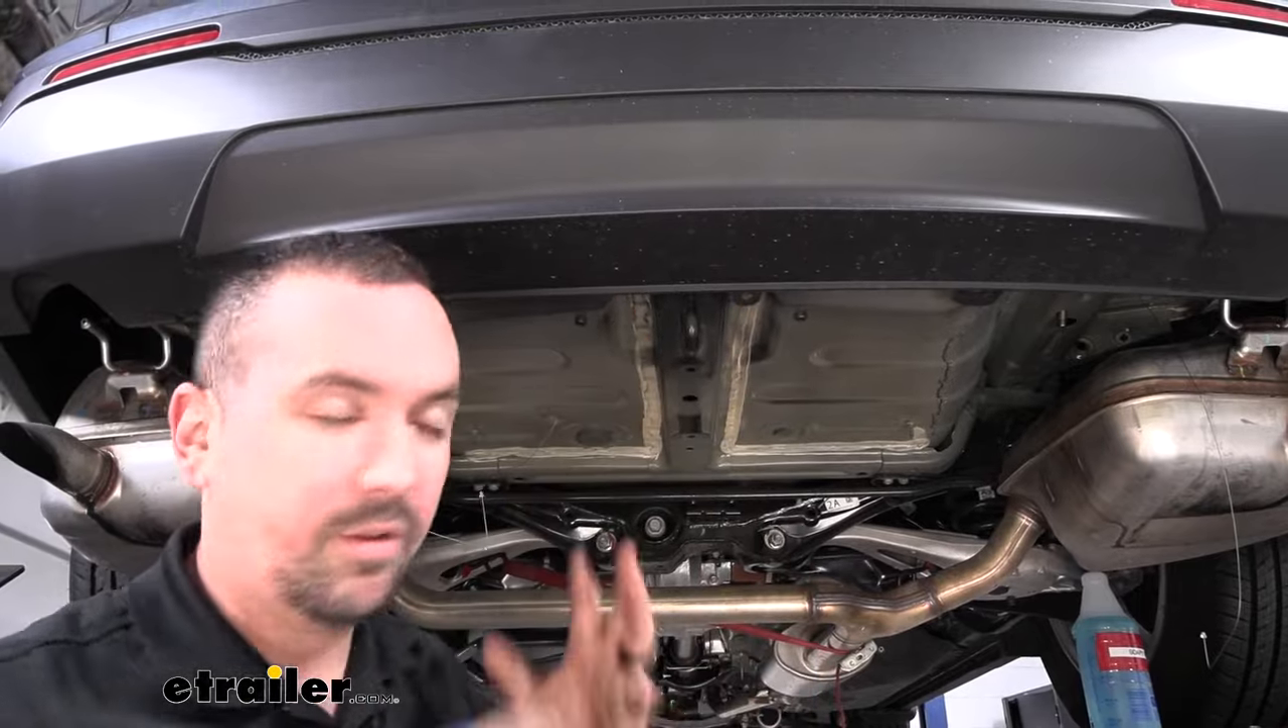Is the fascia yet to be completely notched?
Yes.